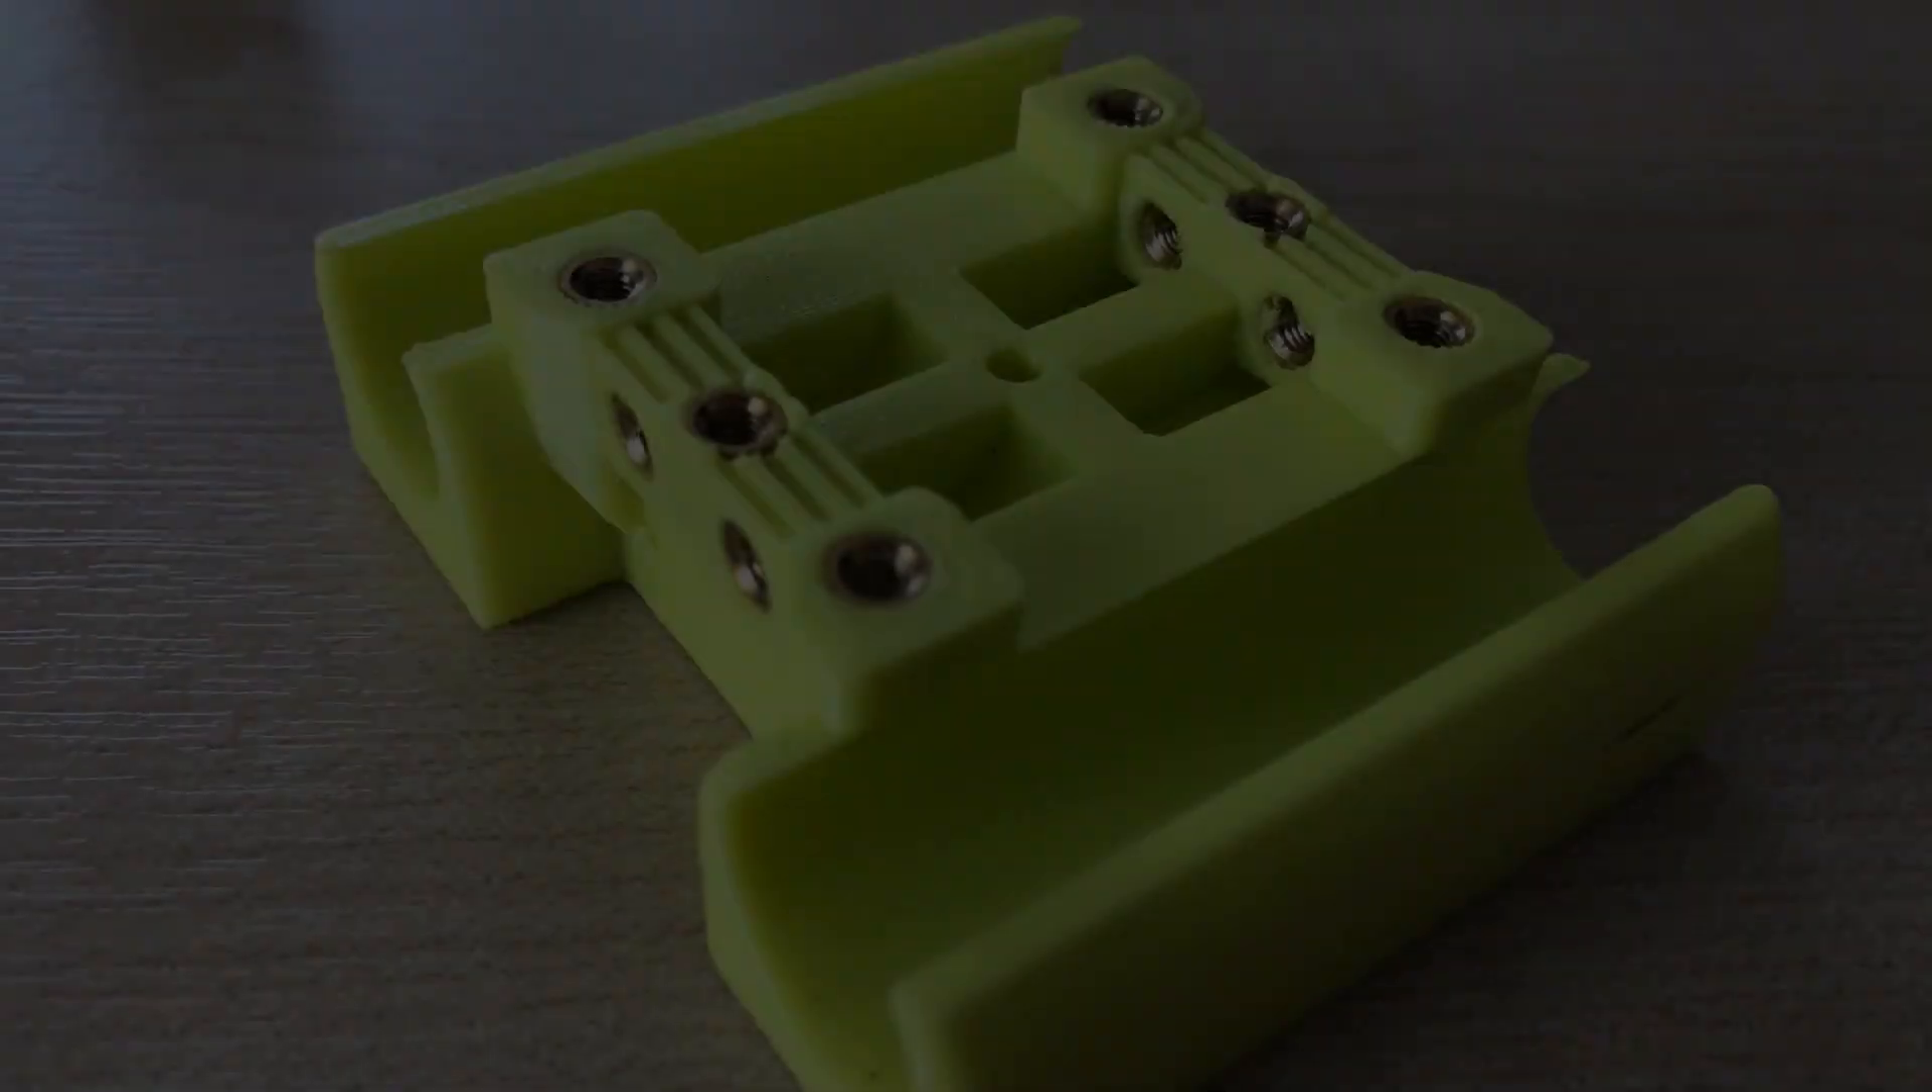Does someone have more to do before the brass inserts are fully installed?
No.